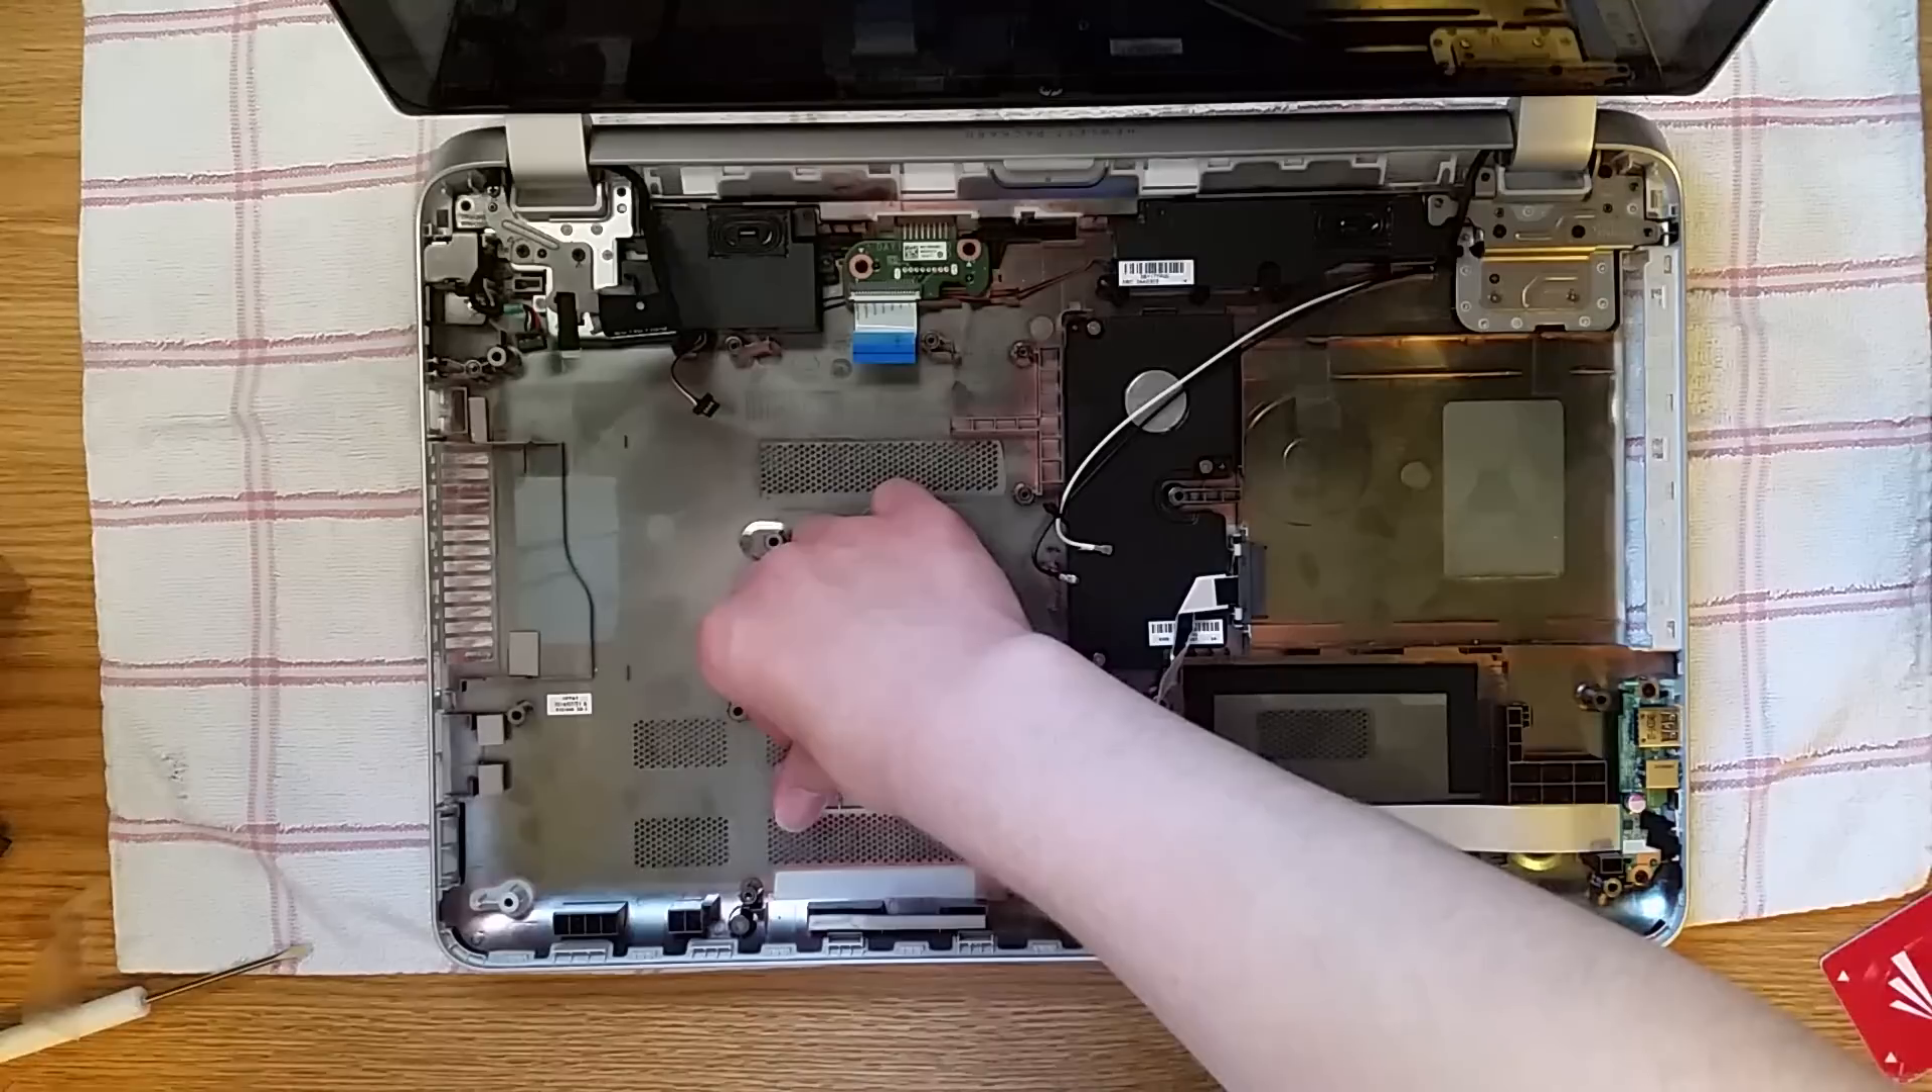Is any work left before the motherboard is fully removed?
No.